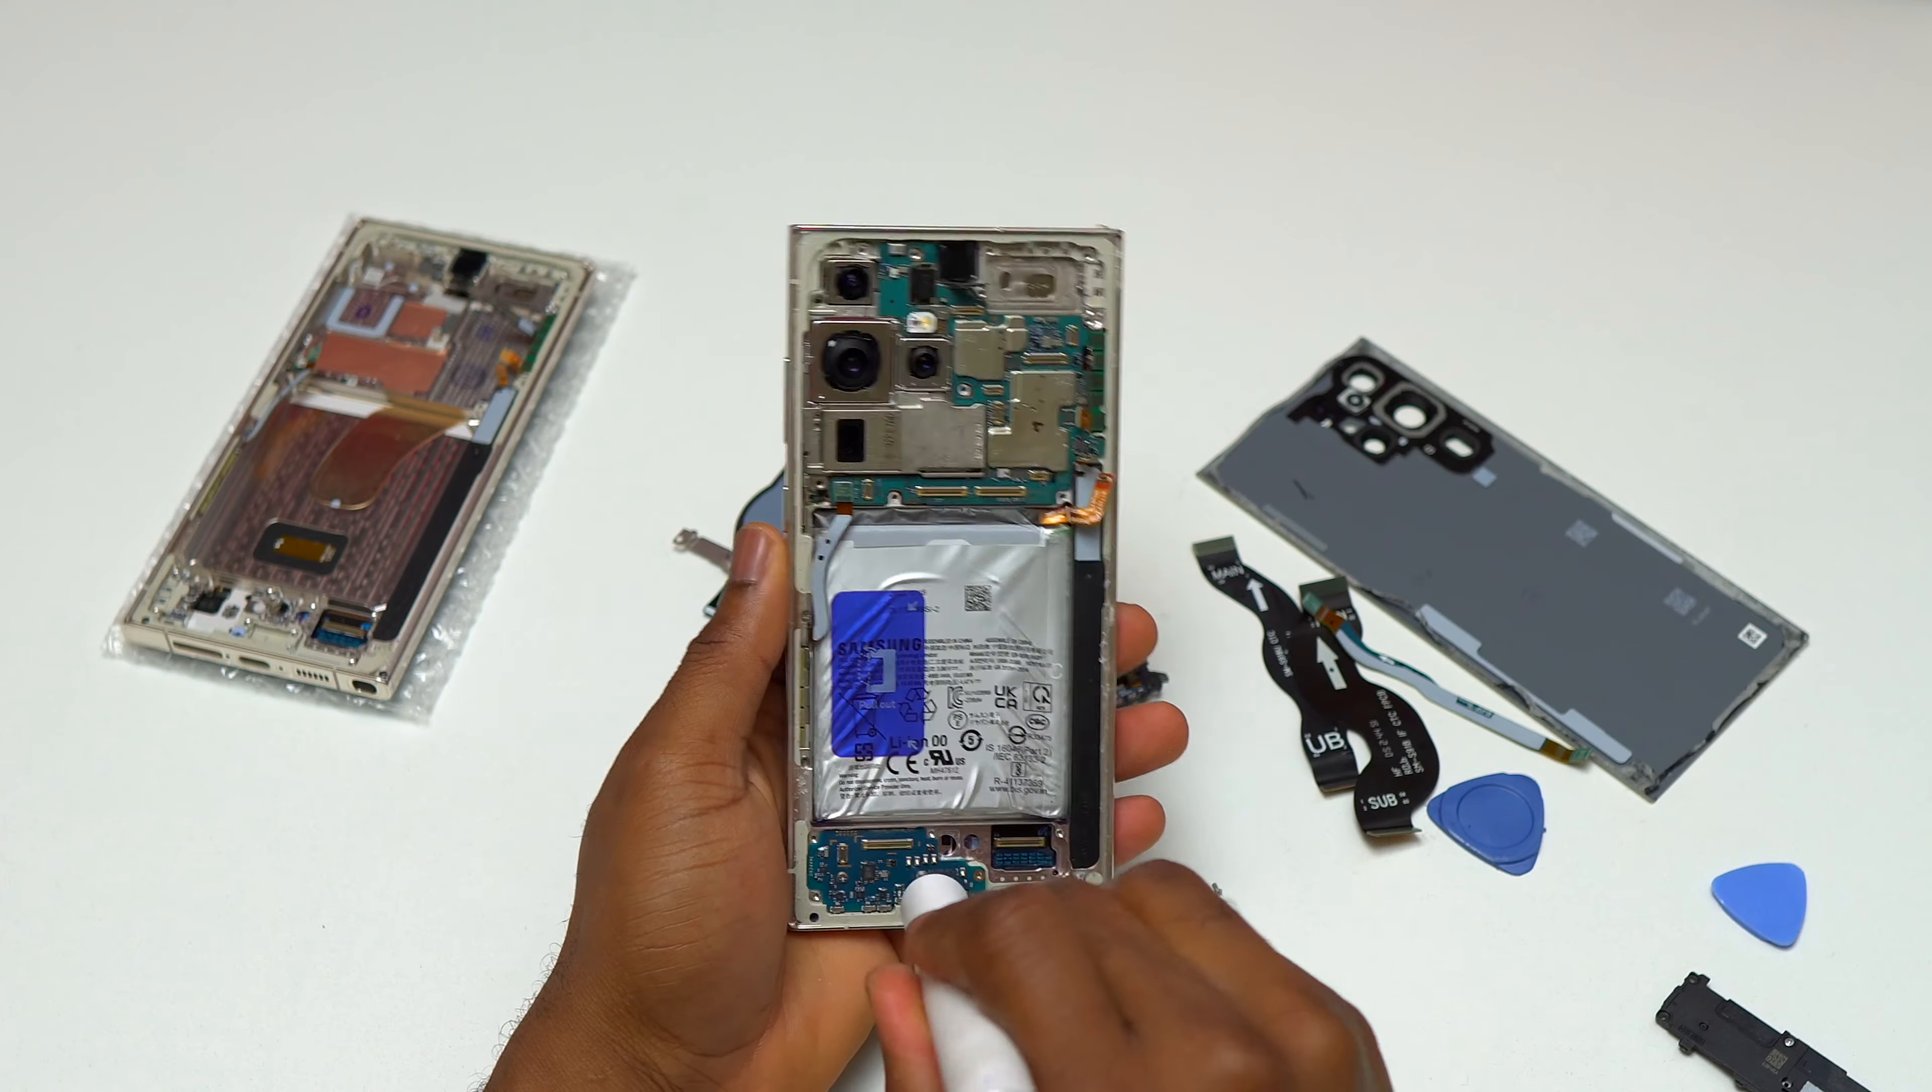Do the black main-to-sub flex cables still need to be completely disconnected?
No.